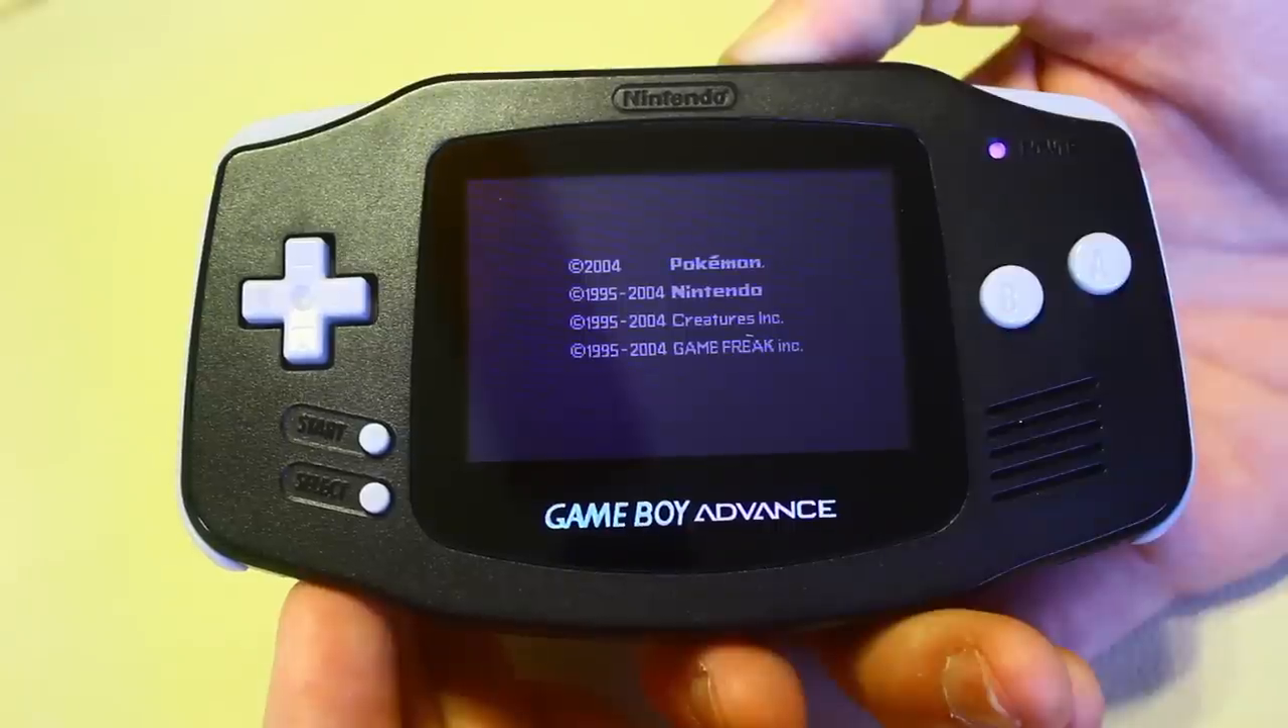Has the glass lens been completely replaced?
Yes.